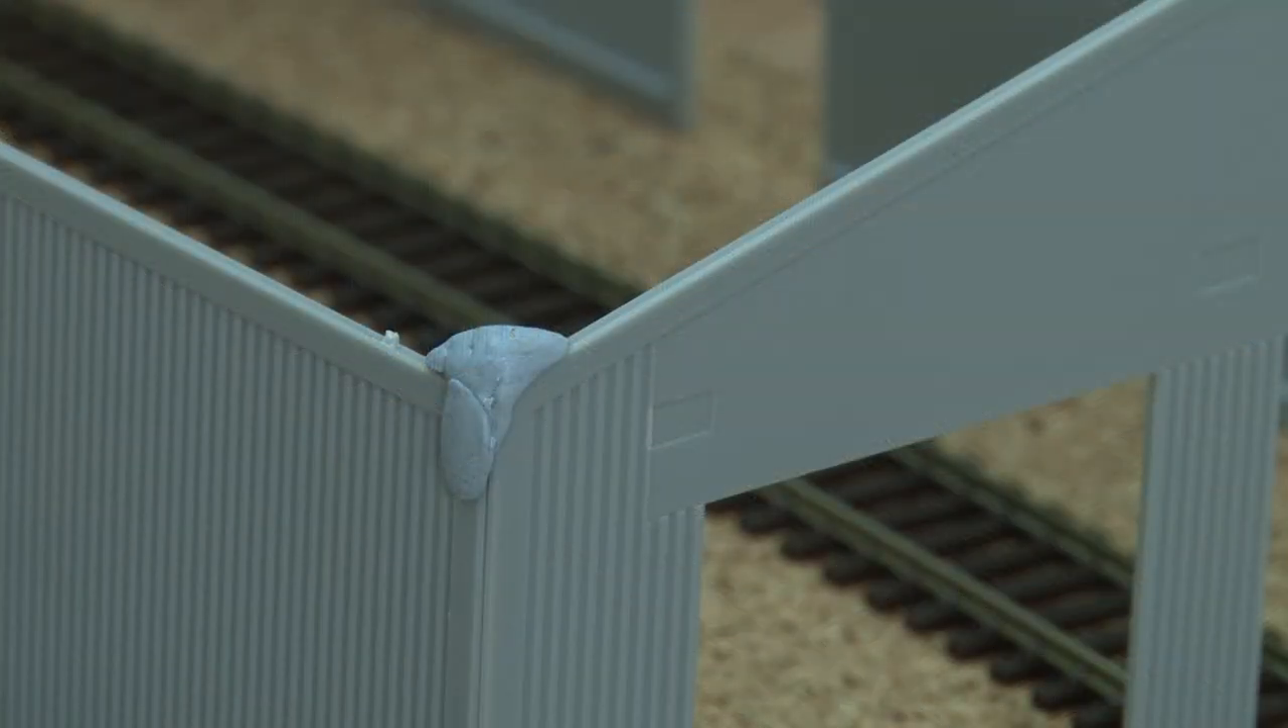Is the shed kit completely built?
No.